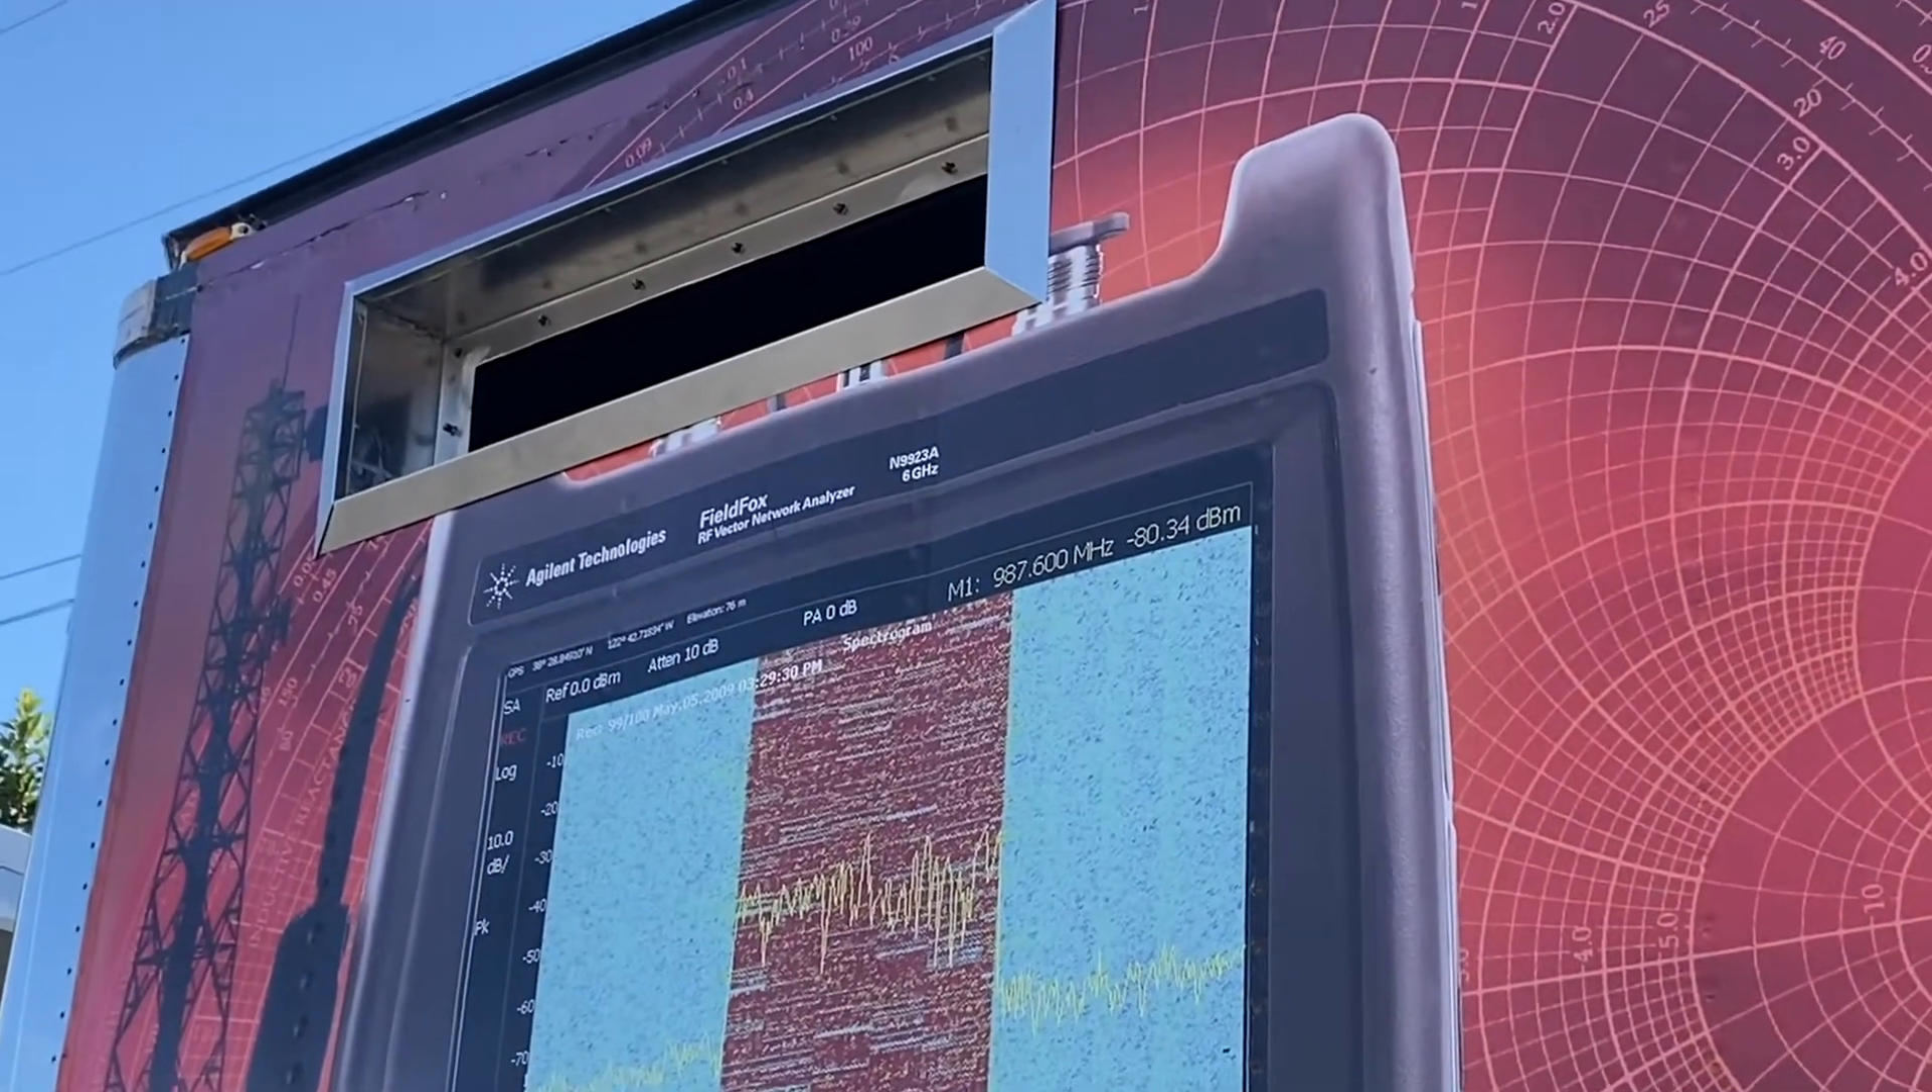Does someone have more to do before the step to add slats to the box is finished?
Yes.